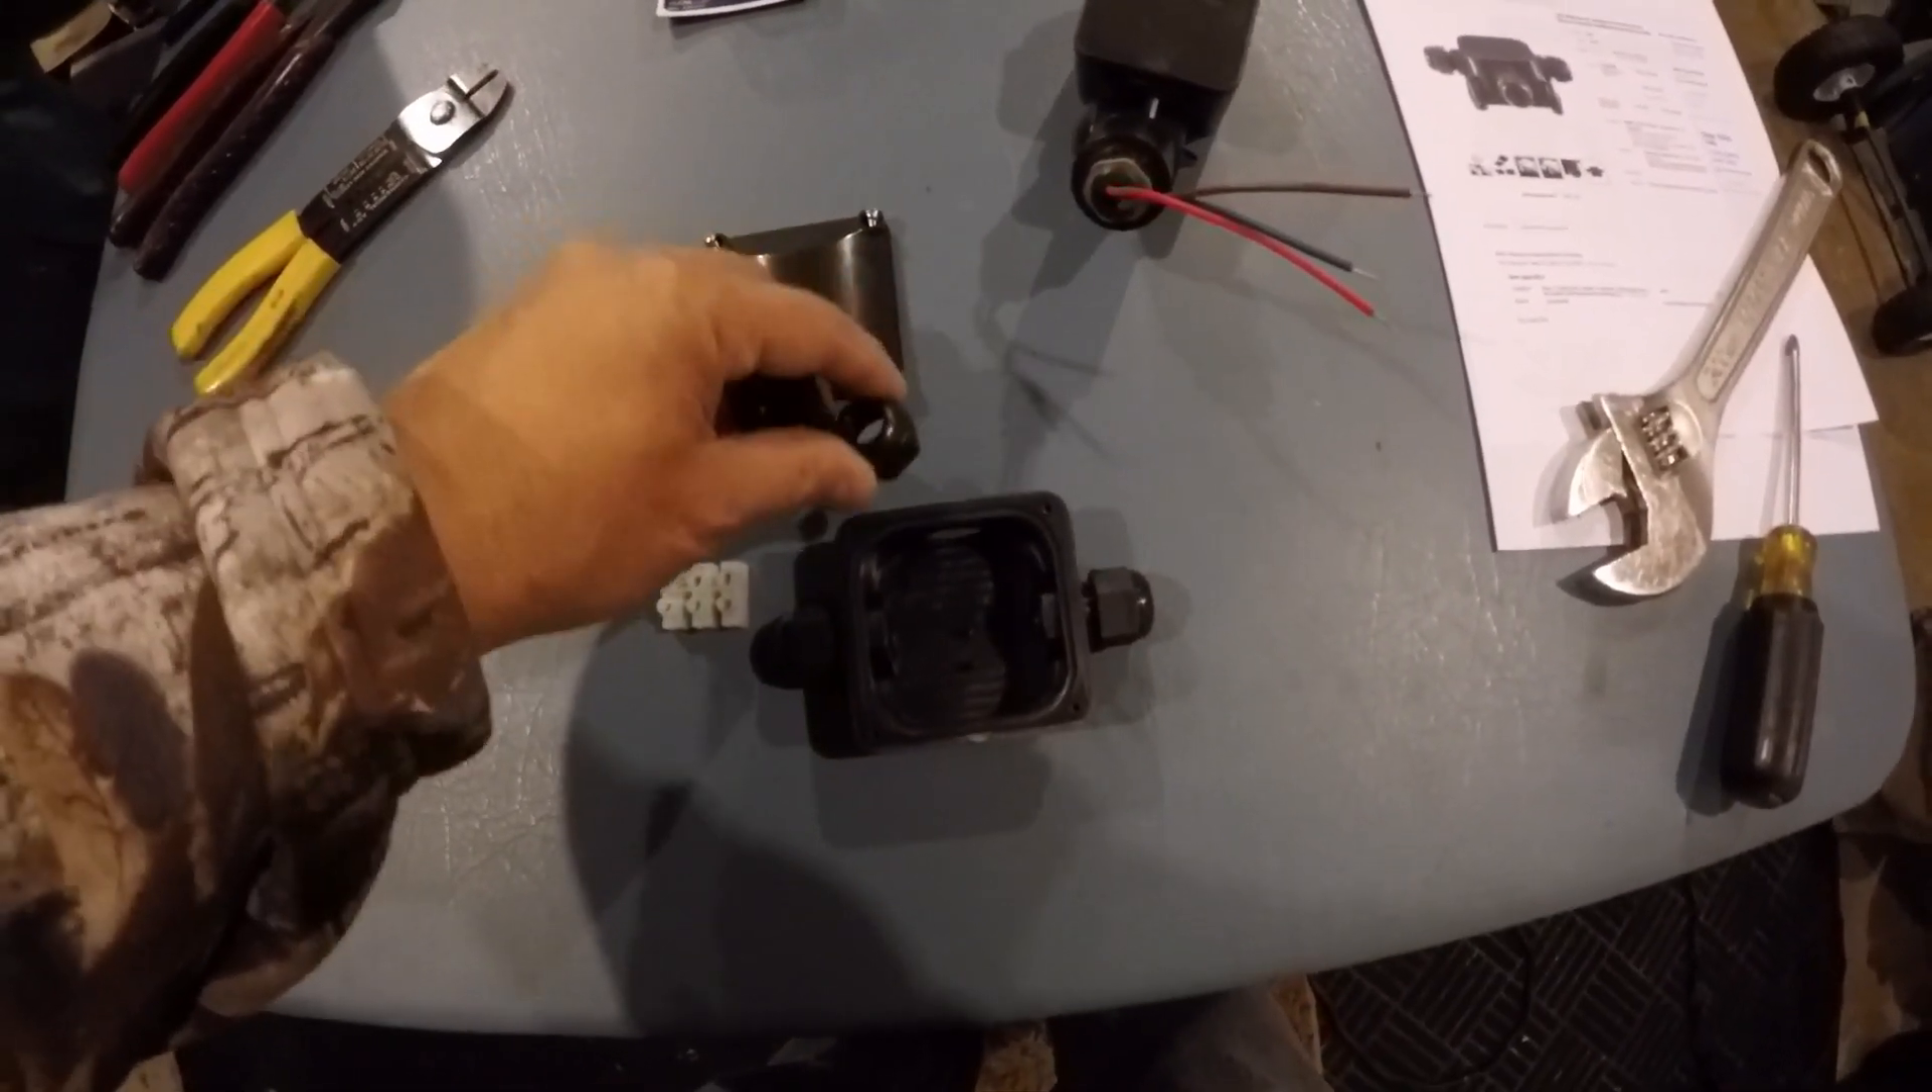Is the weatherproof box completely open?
Yes.